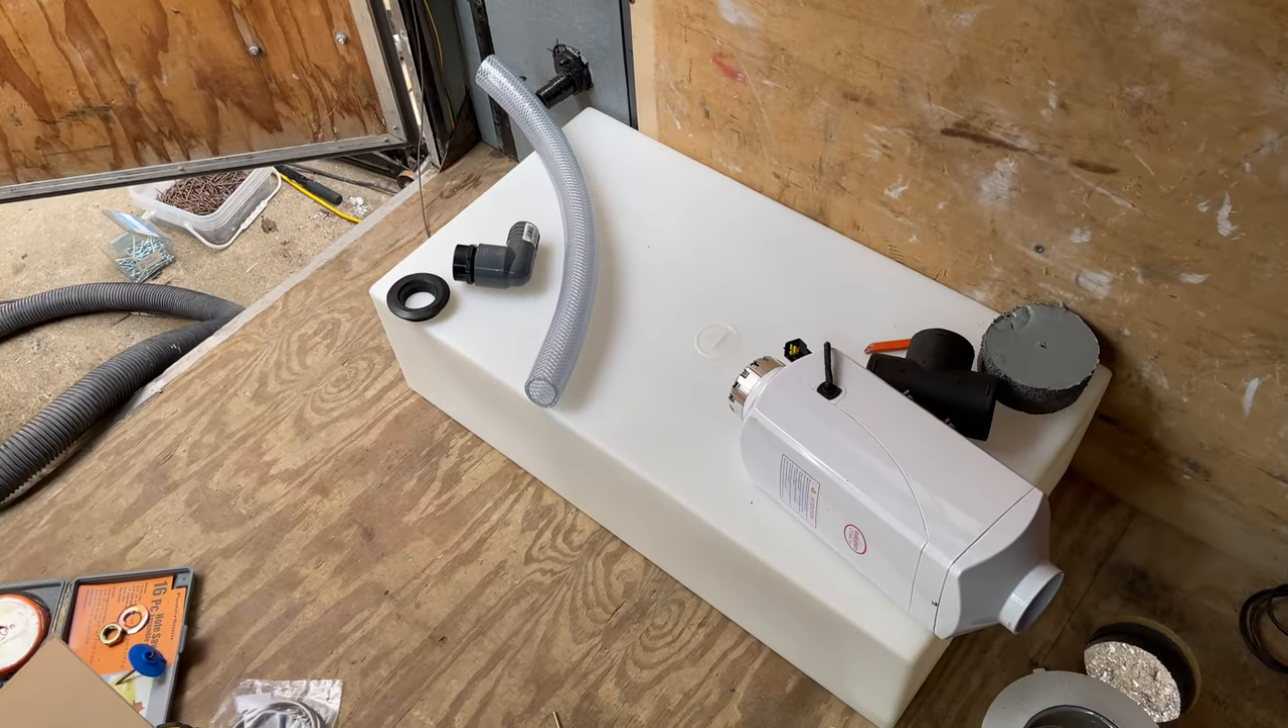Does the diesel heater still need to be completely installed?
Yes.